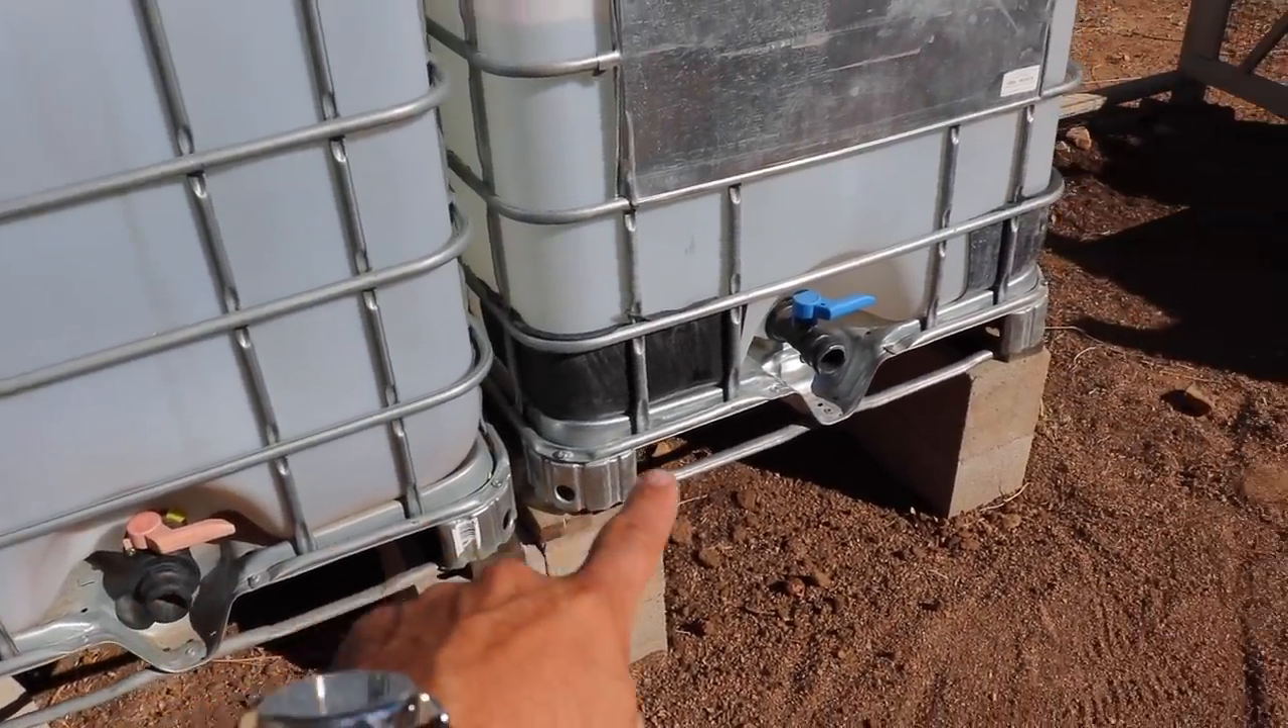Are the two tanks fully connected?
No.